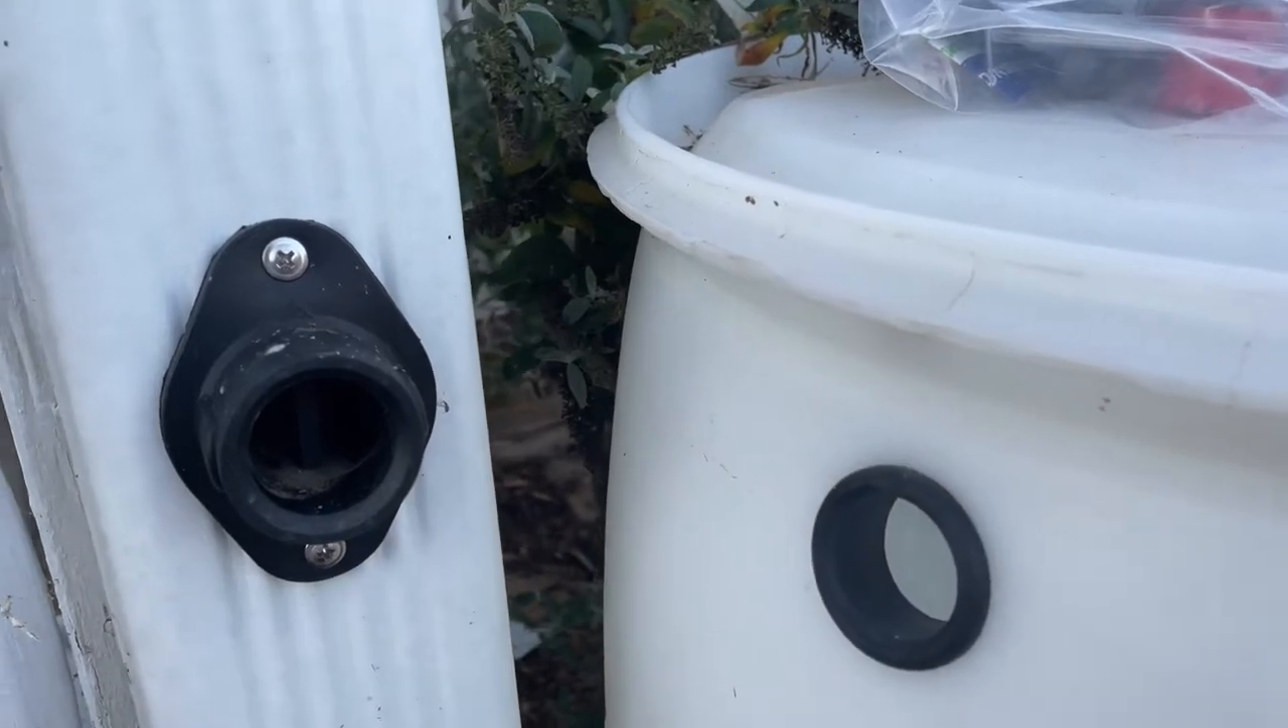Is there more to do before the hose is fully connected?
Yes.